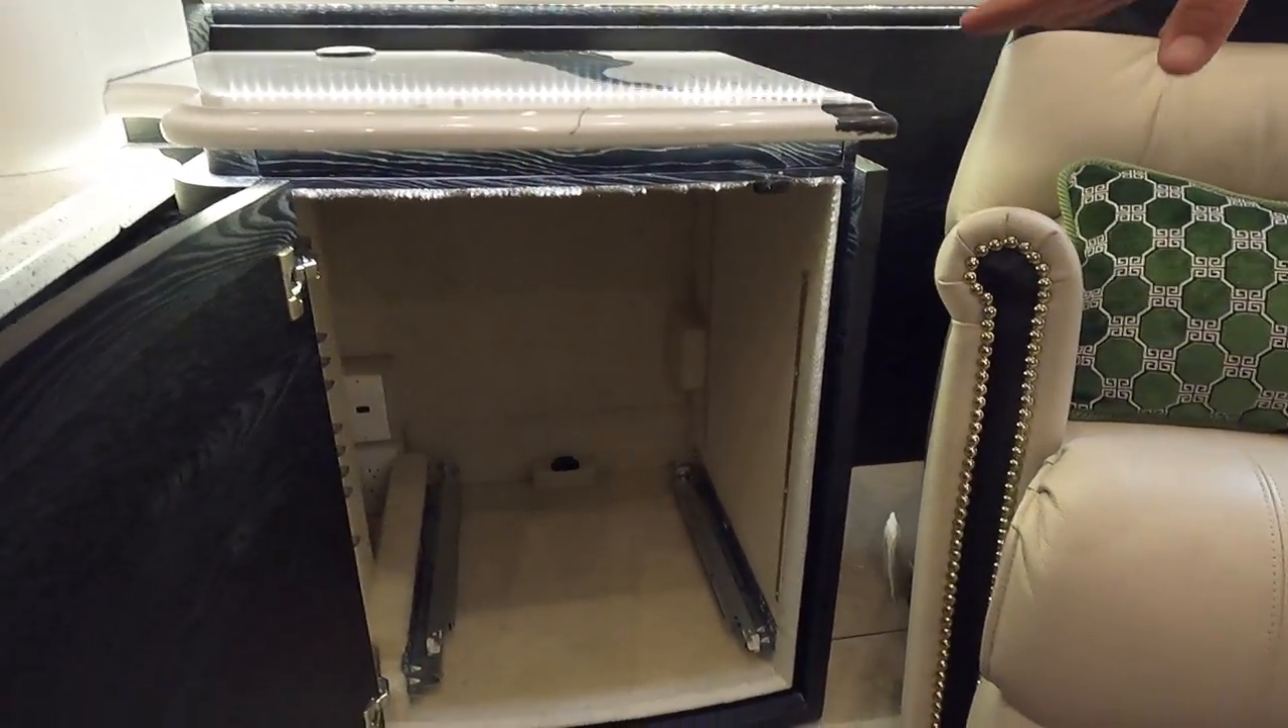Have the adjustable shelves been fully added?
No.